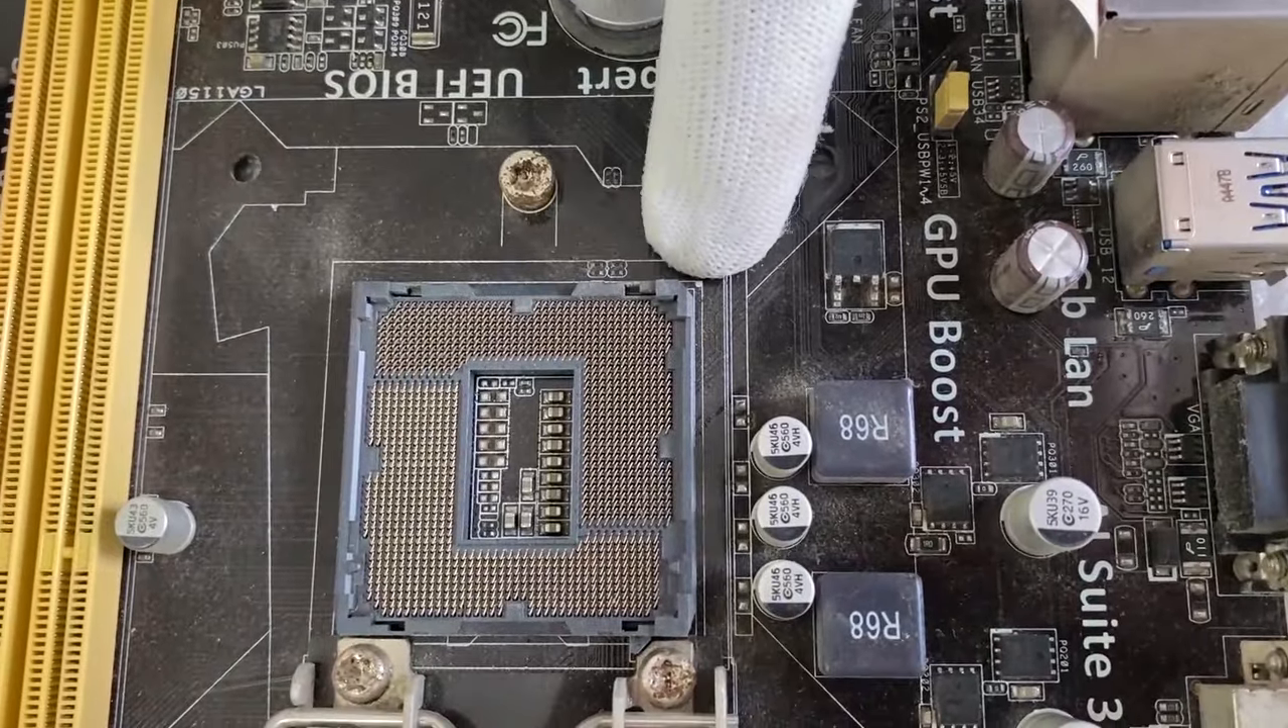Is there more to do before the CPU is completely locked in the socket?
Yes.